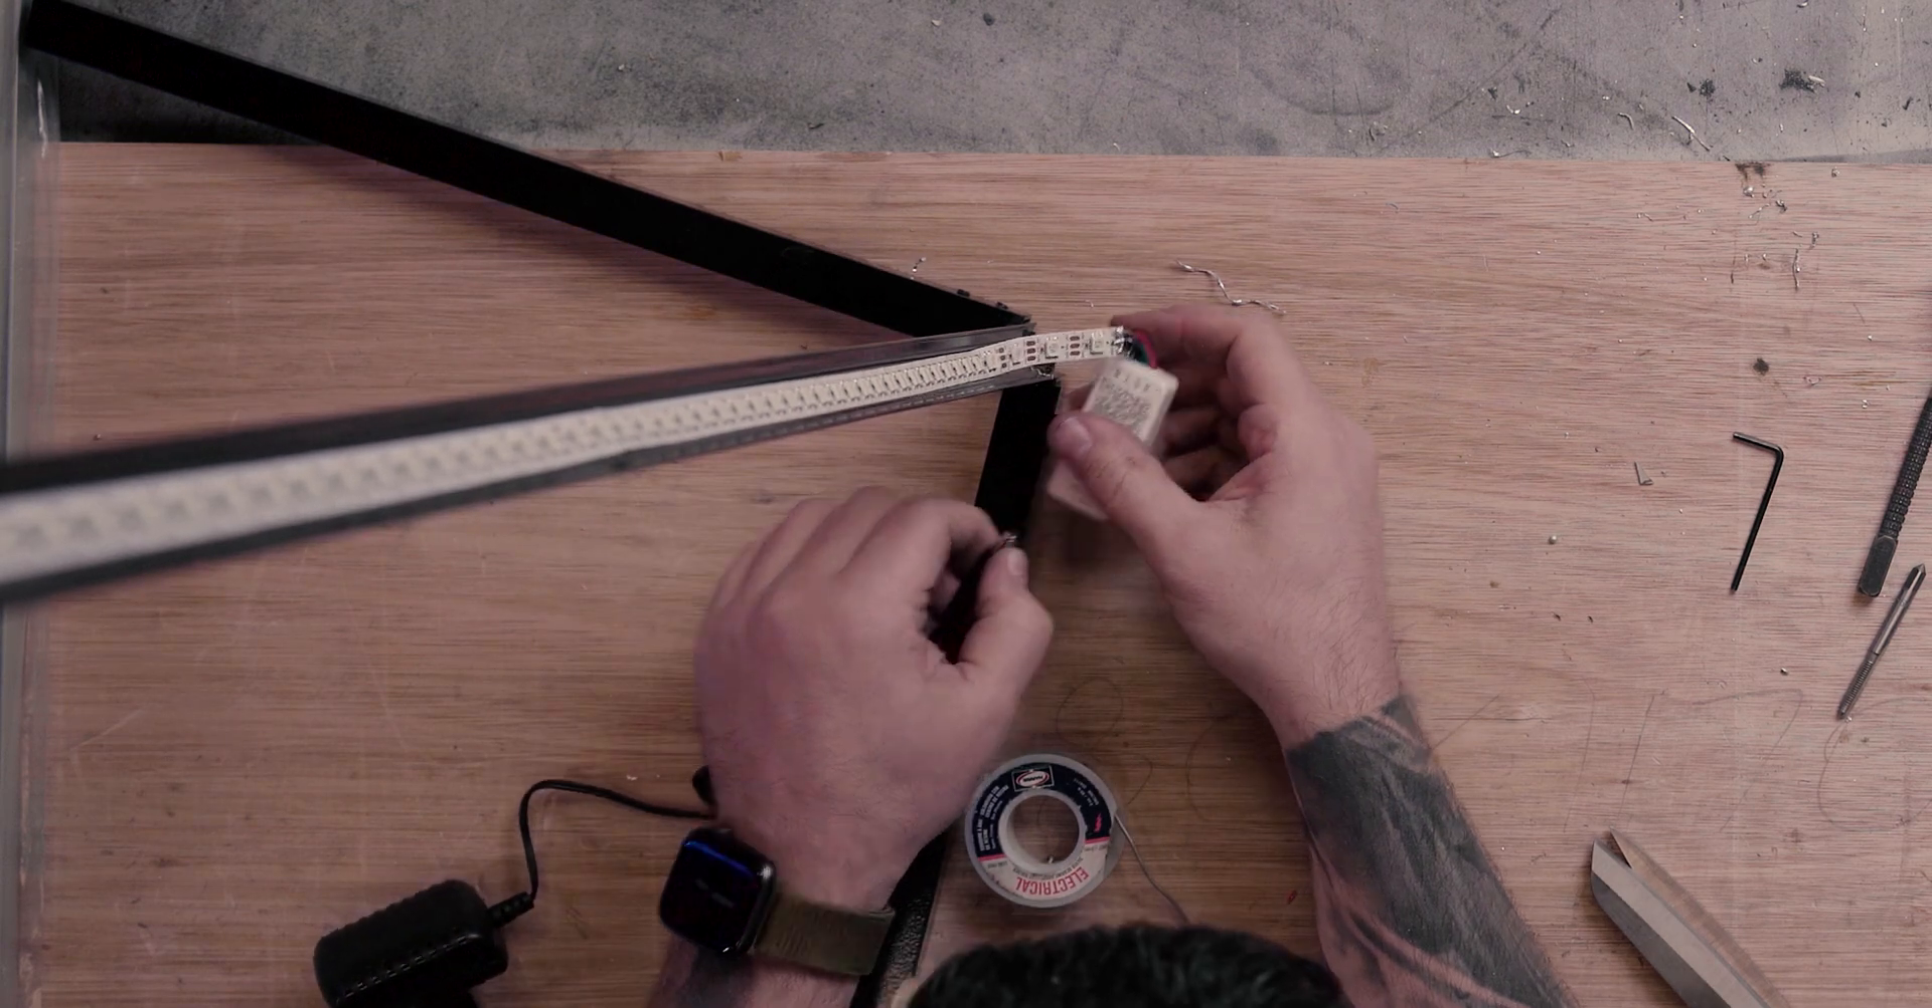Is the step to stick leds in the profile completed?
Yes.